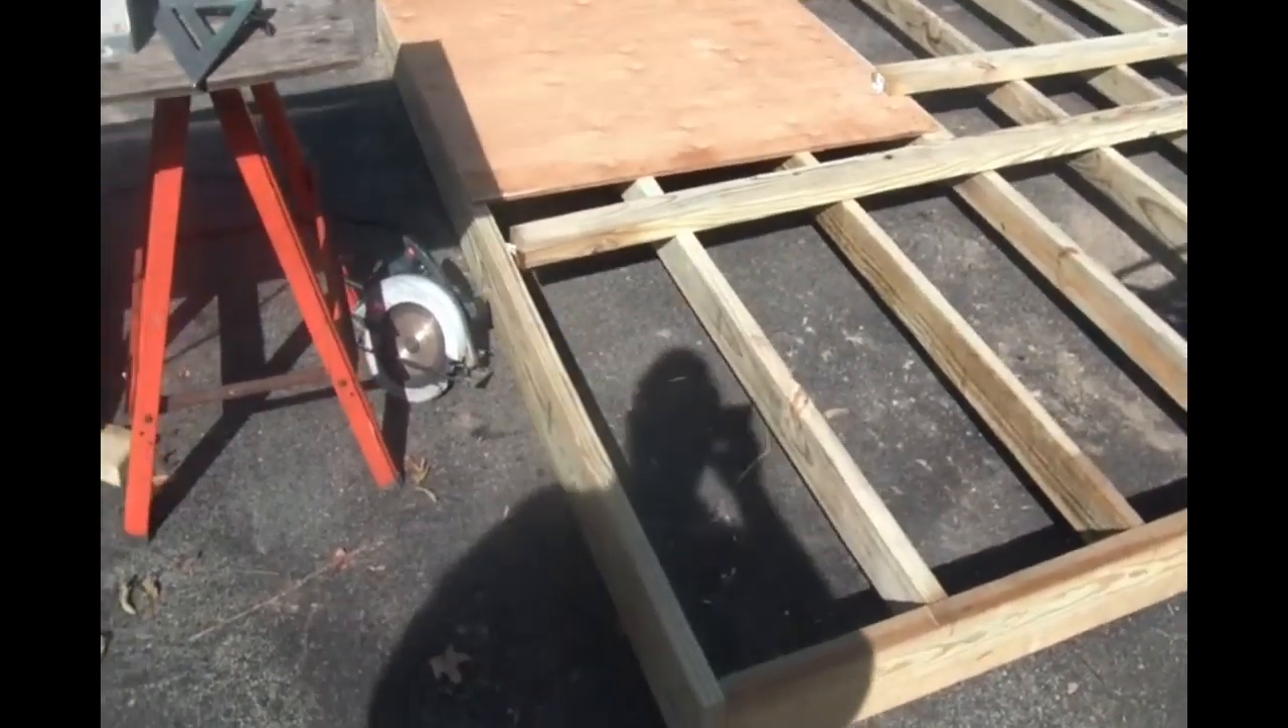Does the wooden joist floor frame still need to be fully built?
No.